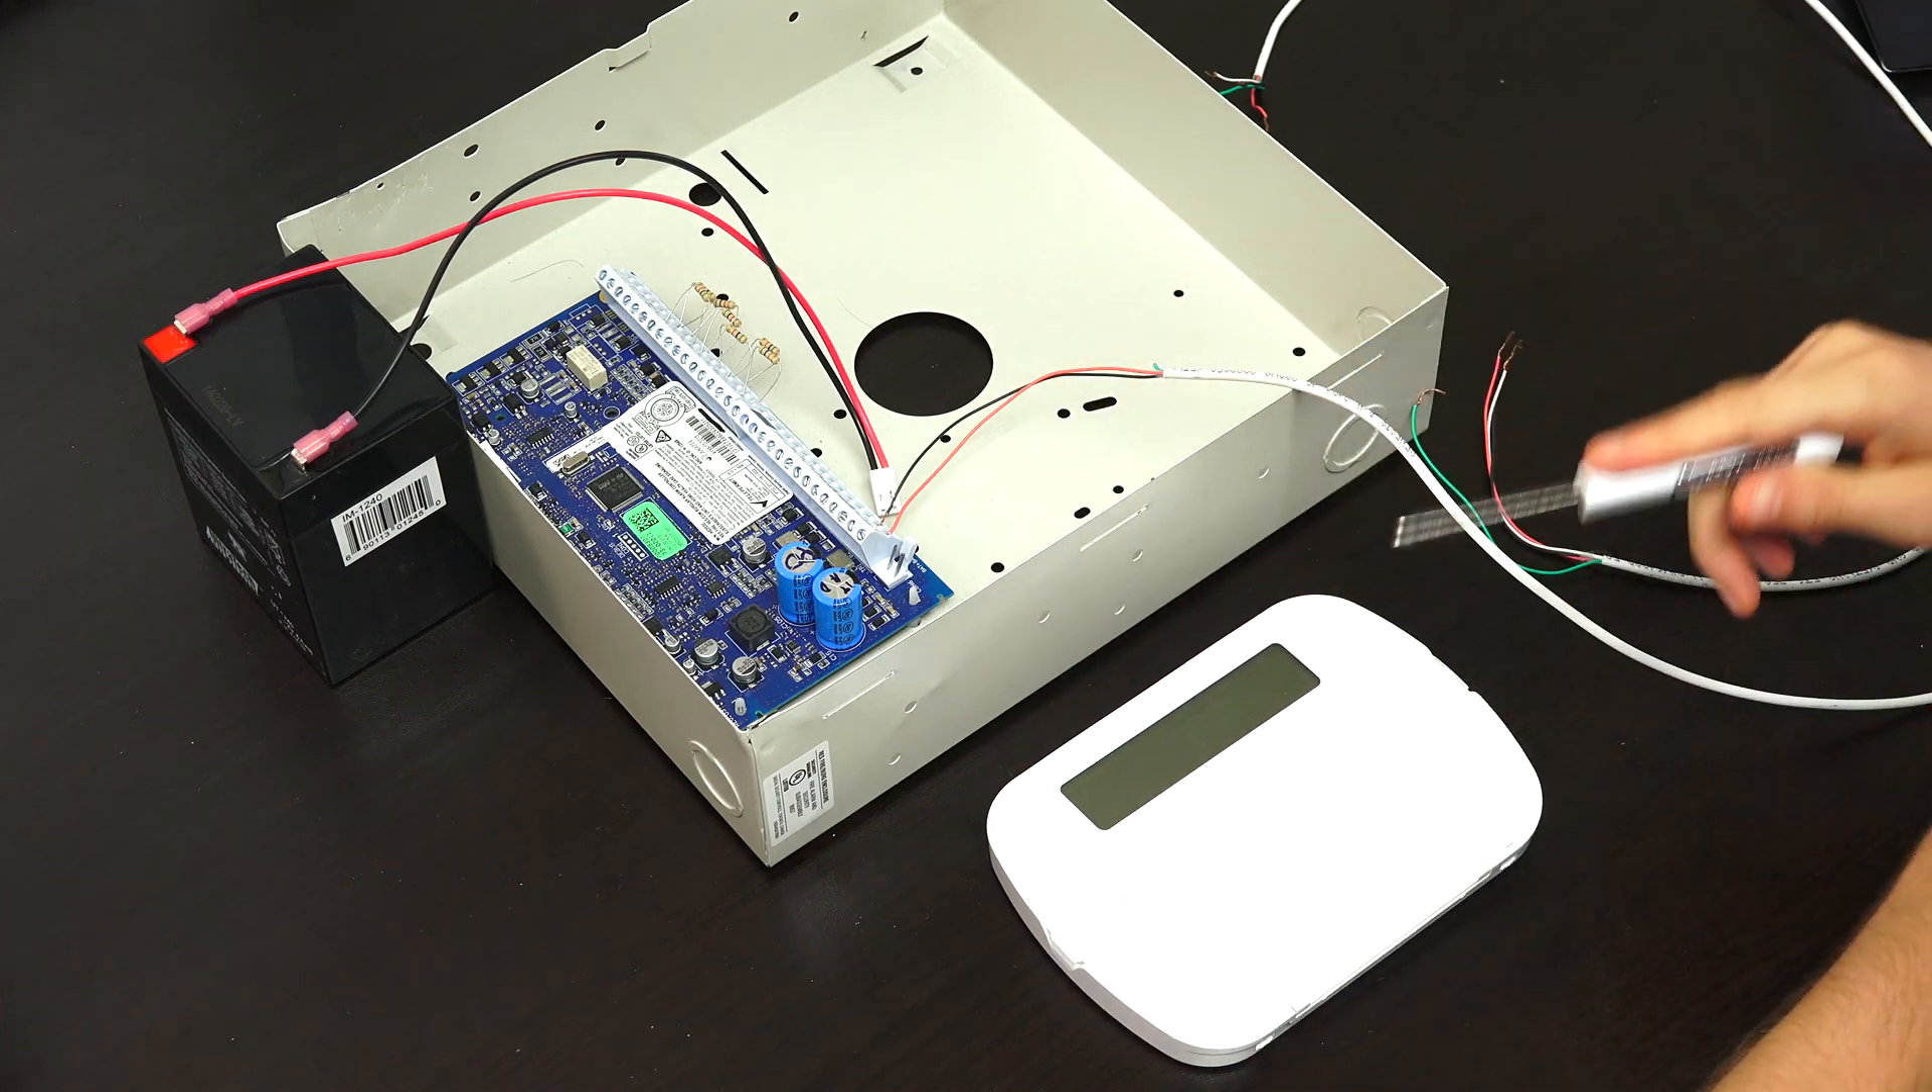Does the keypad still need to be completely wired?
Yes.